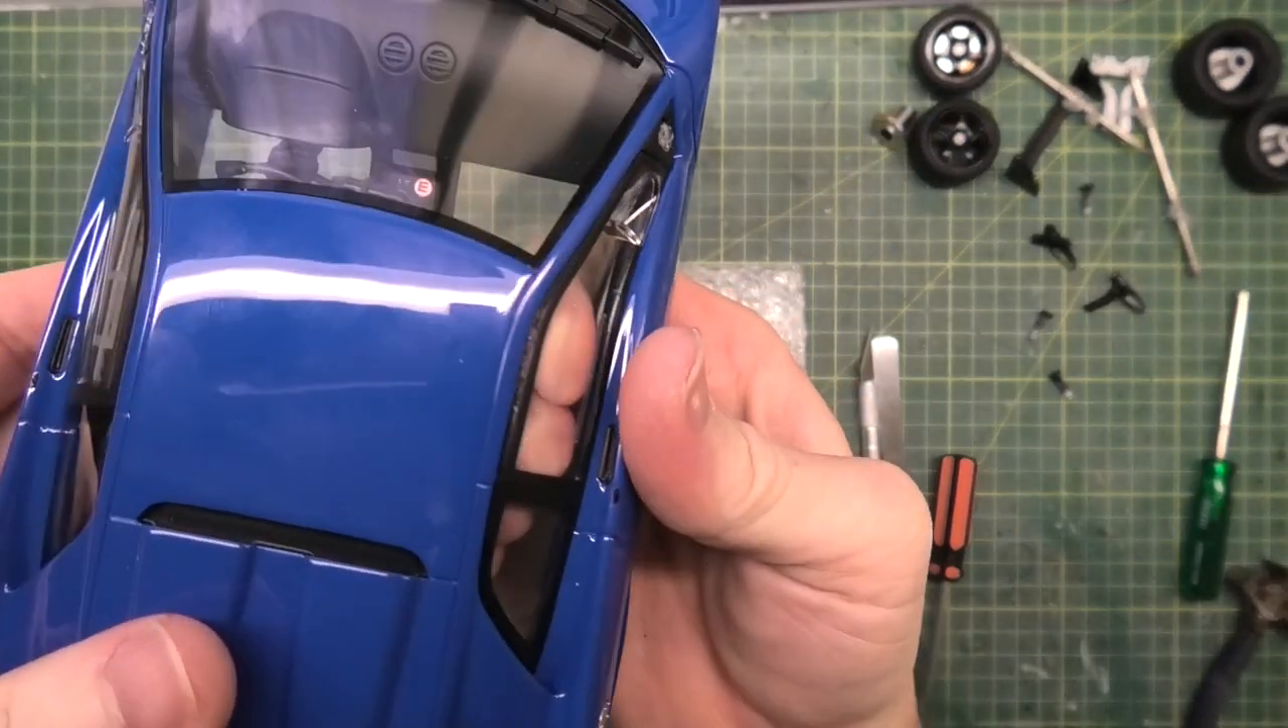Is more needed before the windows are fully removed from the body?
Yes.